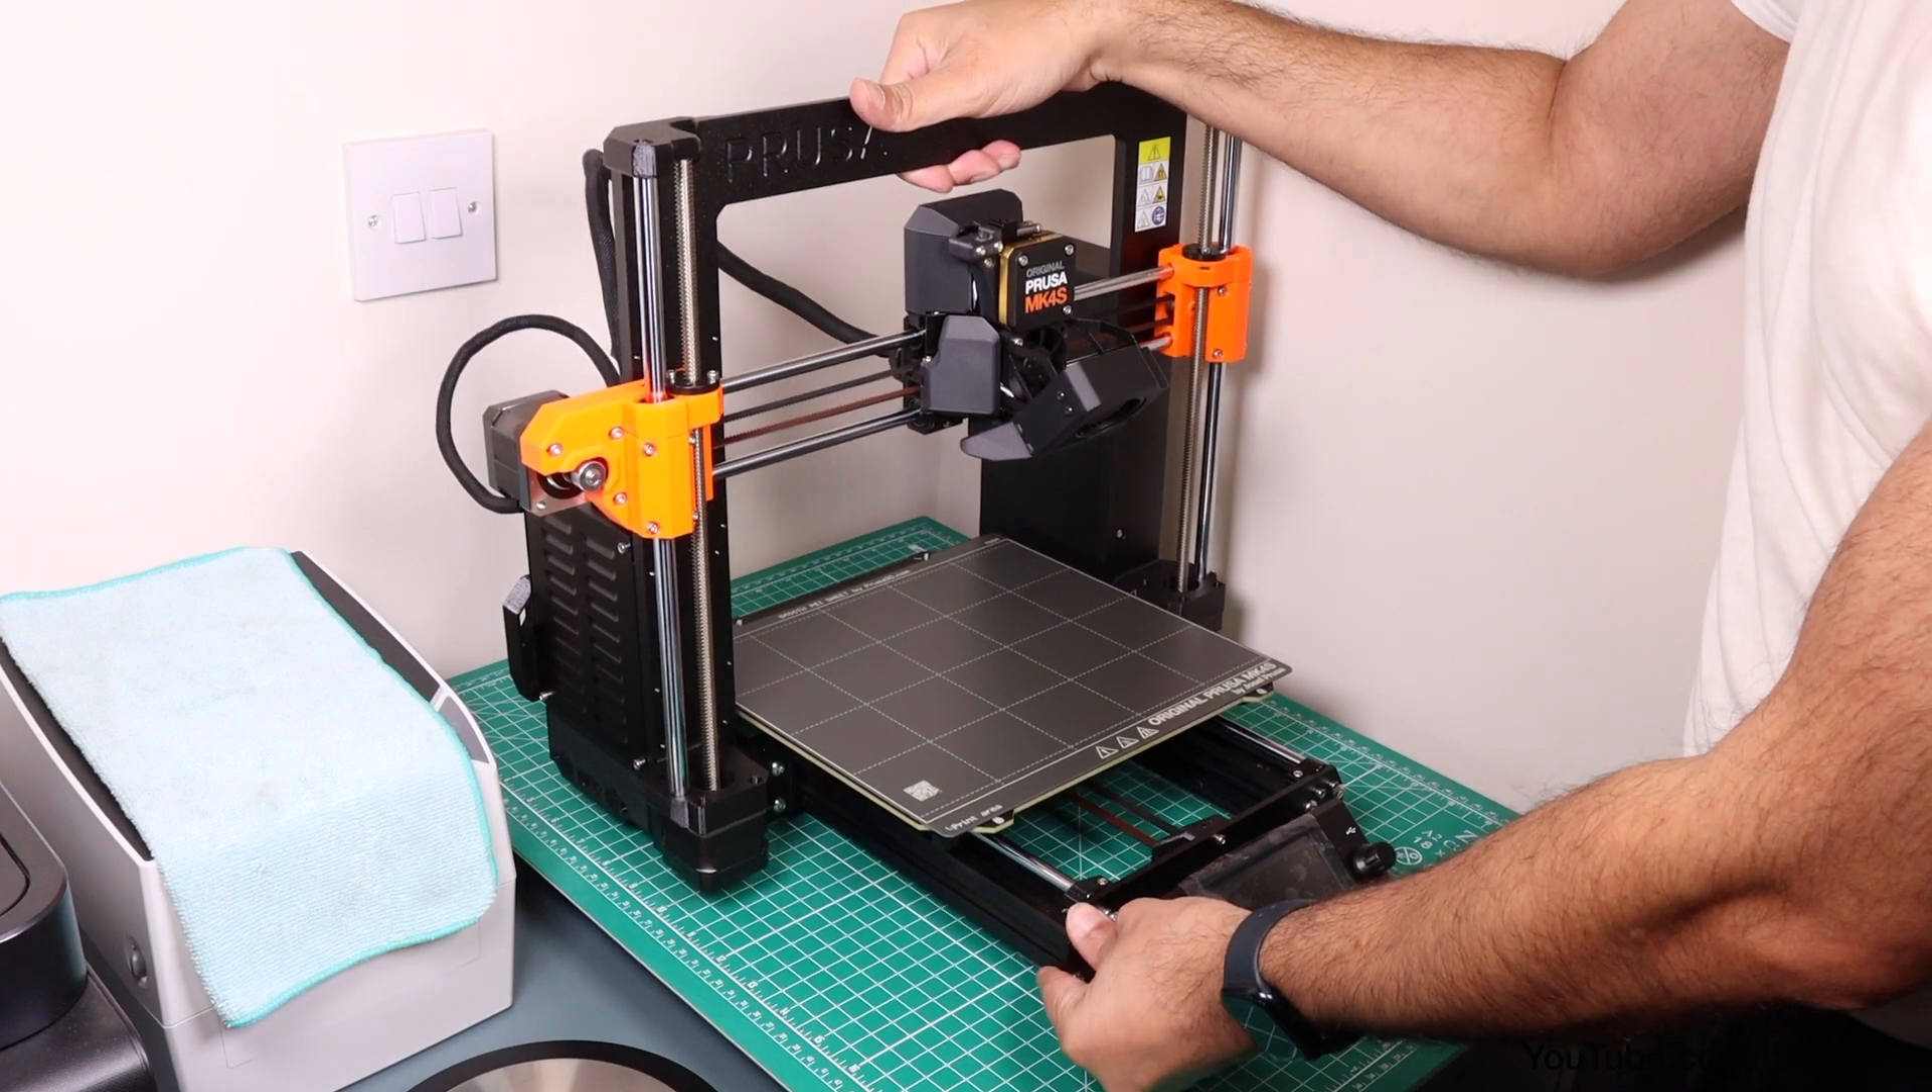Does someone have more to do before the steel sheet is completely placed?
No.